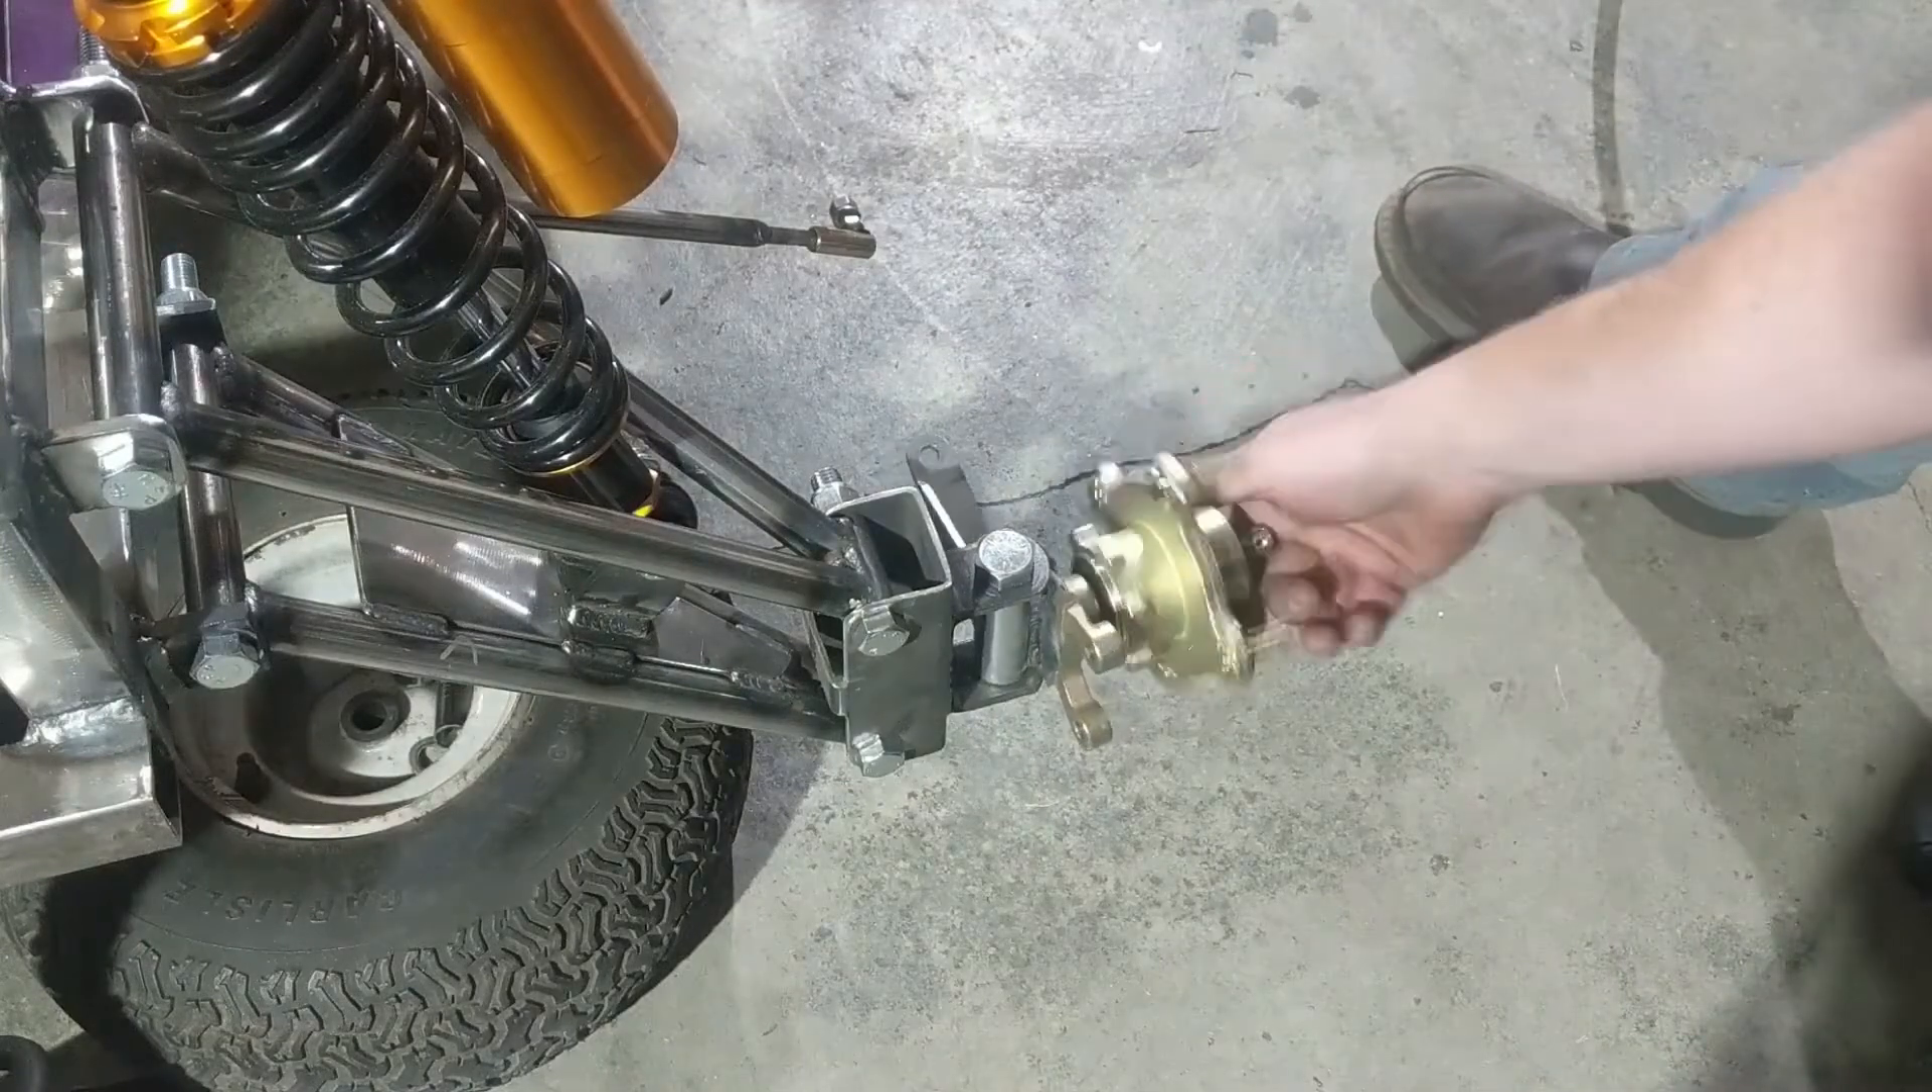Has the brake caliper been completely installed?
No.